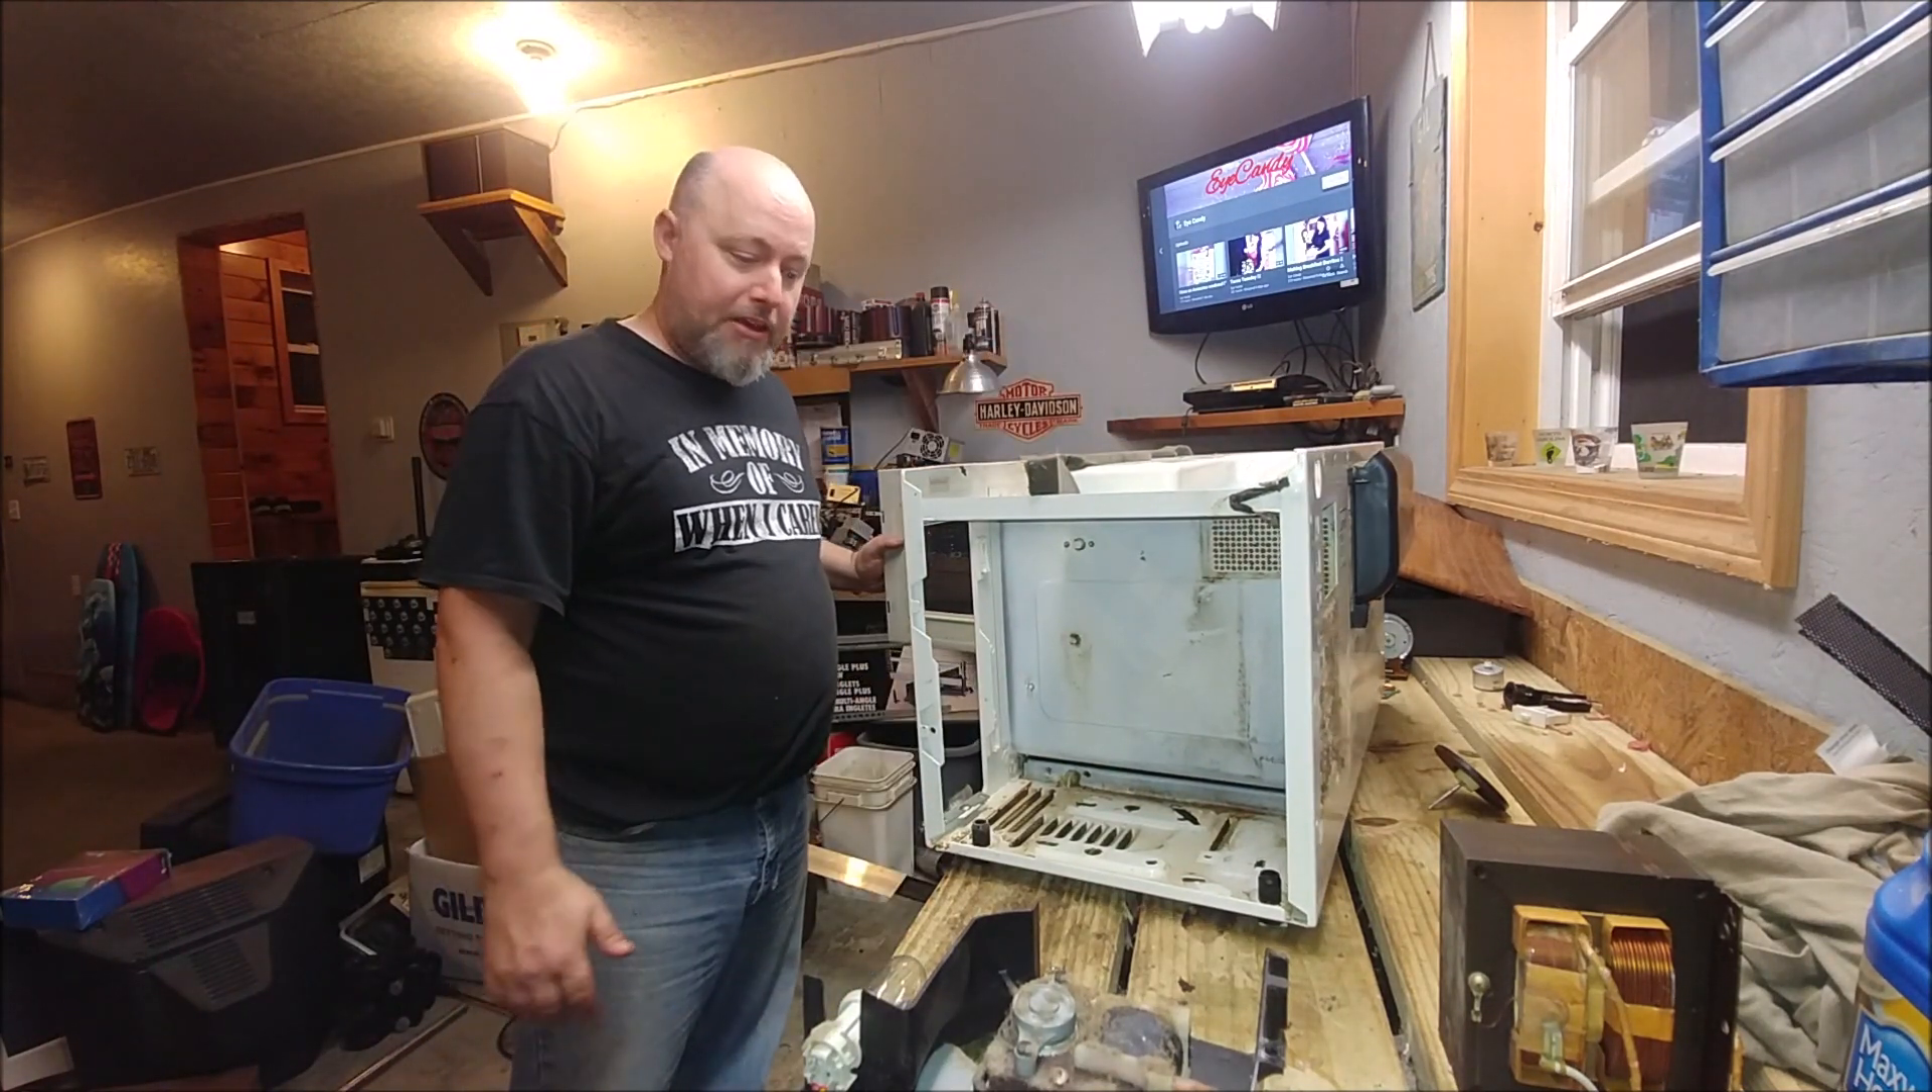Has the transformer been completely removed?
Yes.